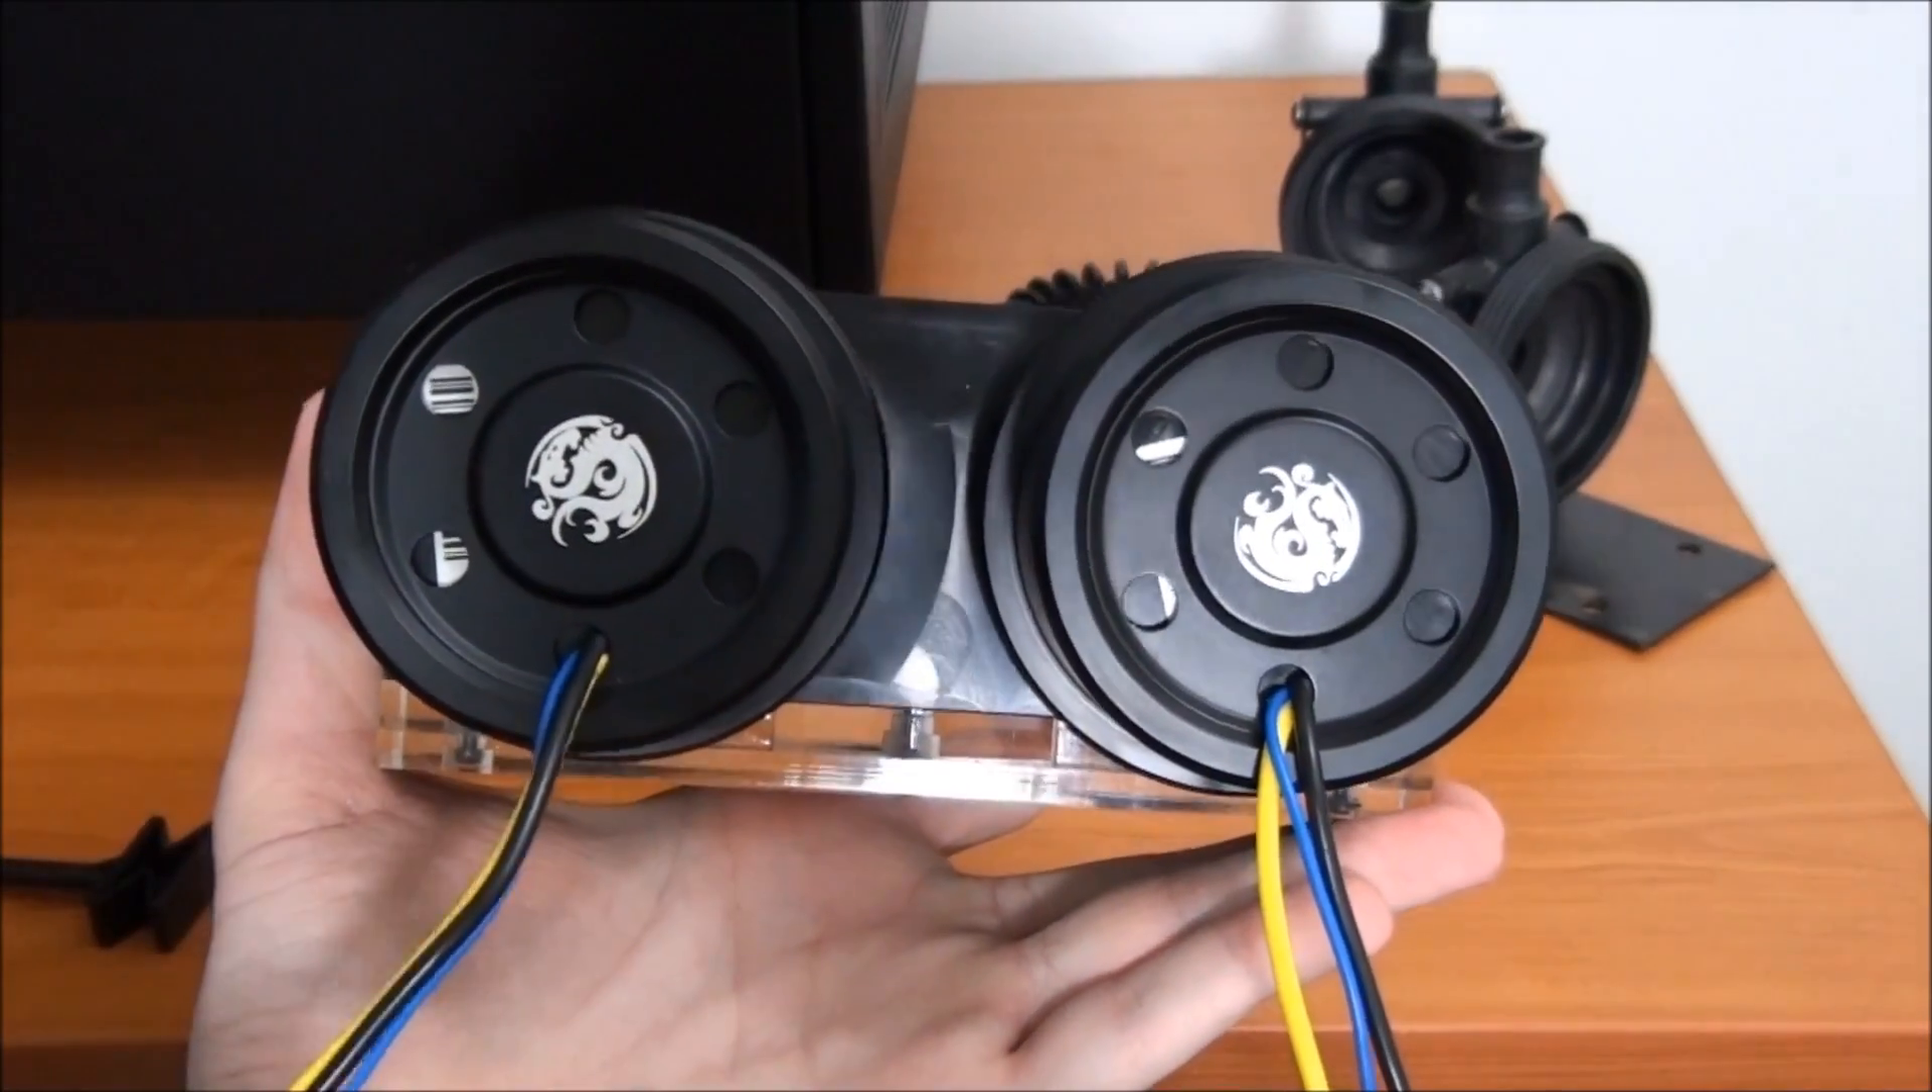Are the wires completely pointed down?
Yes.